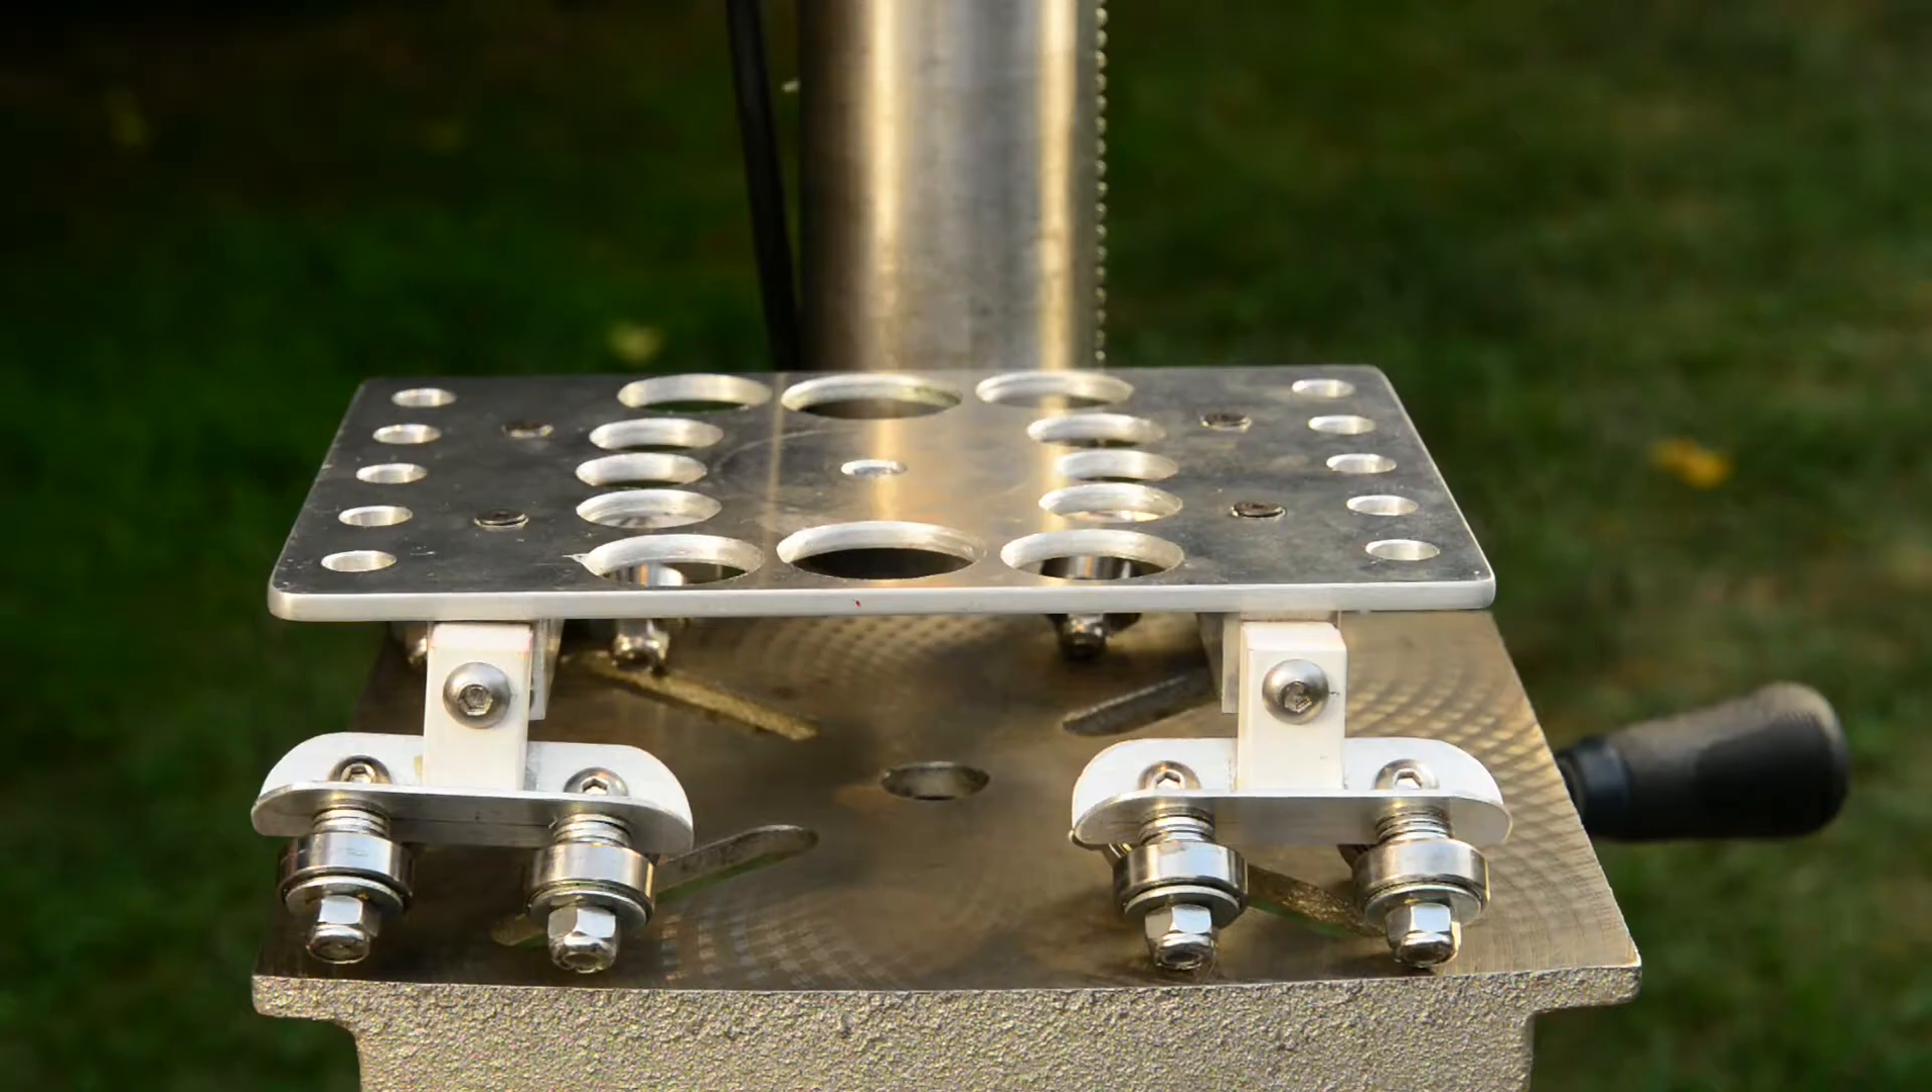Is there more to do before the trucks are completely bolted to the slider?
No.